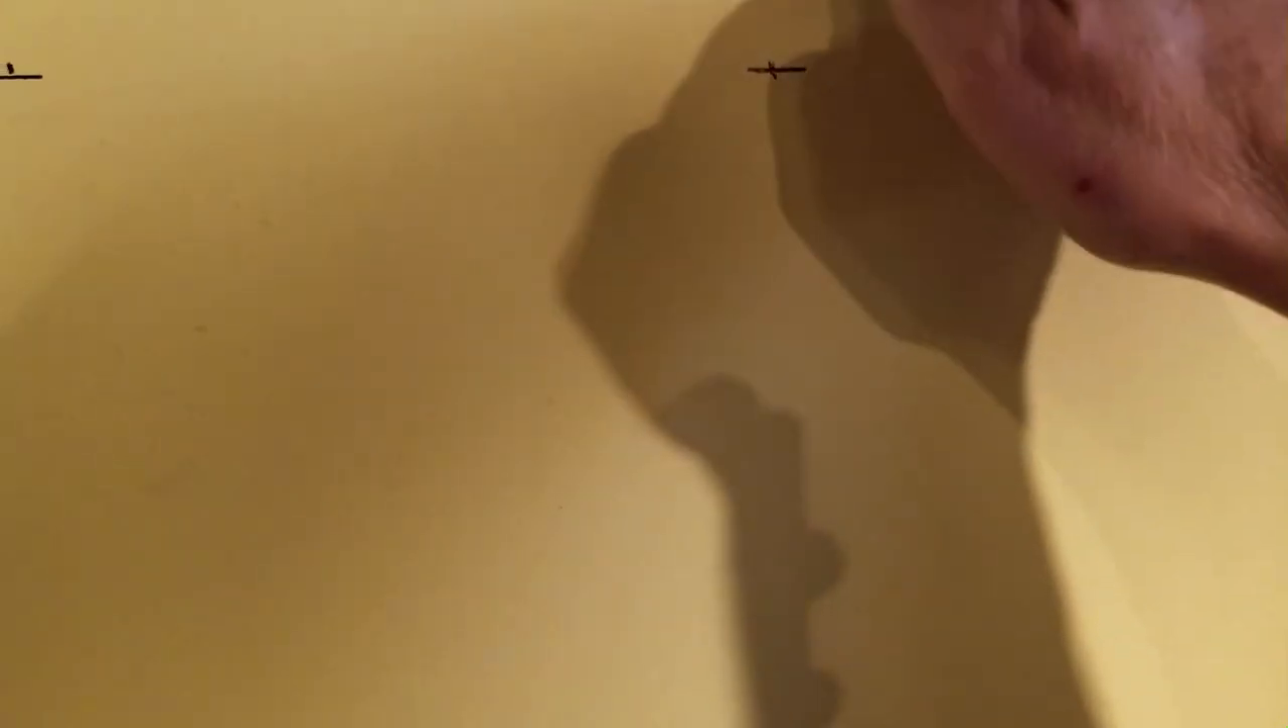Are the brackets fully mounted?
No.